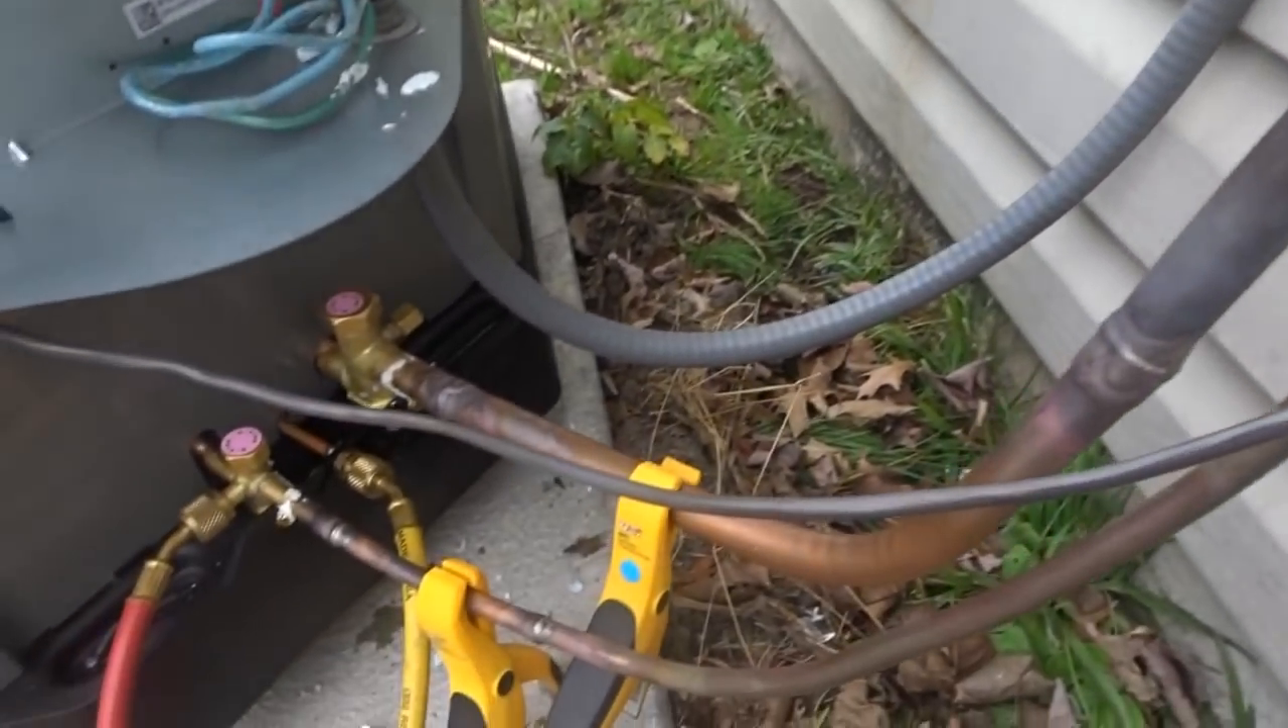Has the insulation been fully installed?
No.